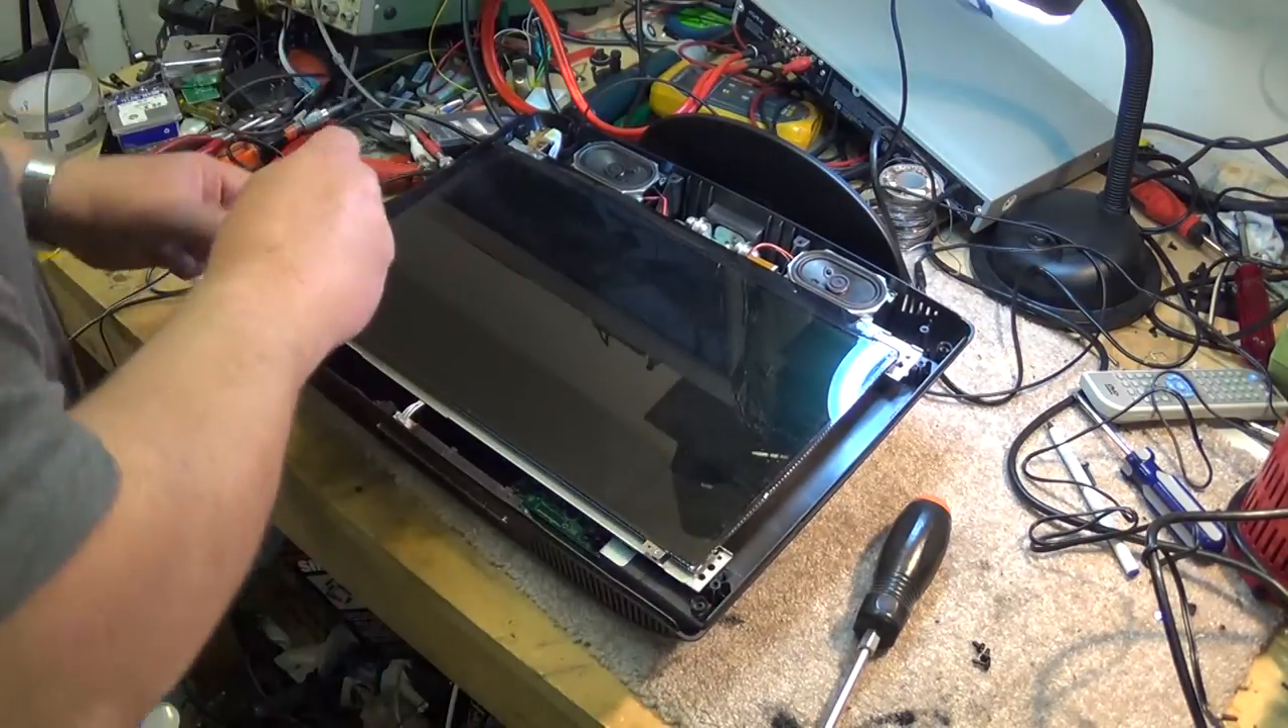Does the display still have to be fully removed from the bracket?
Yes.